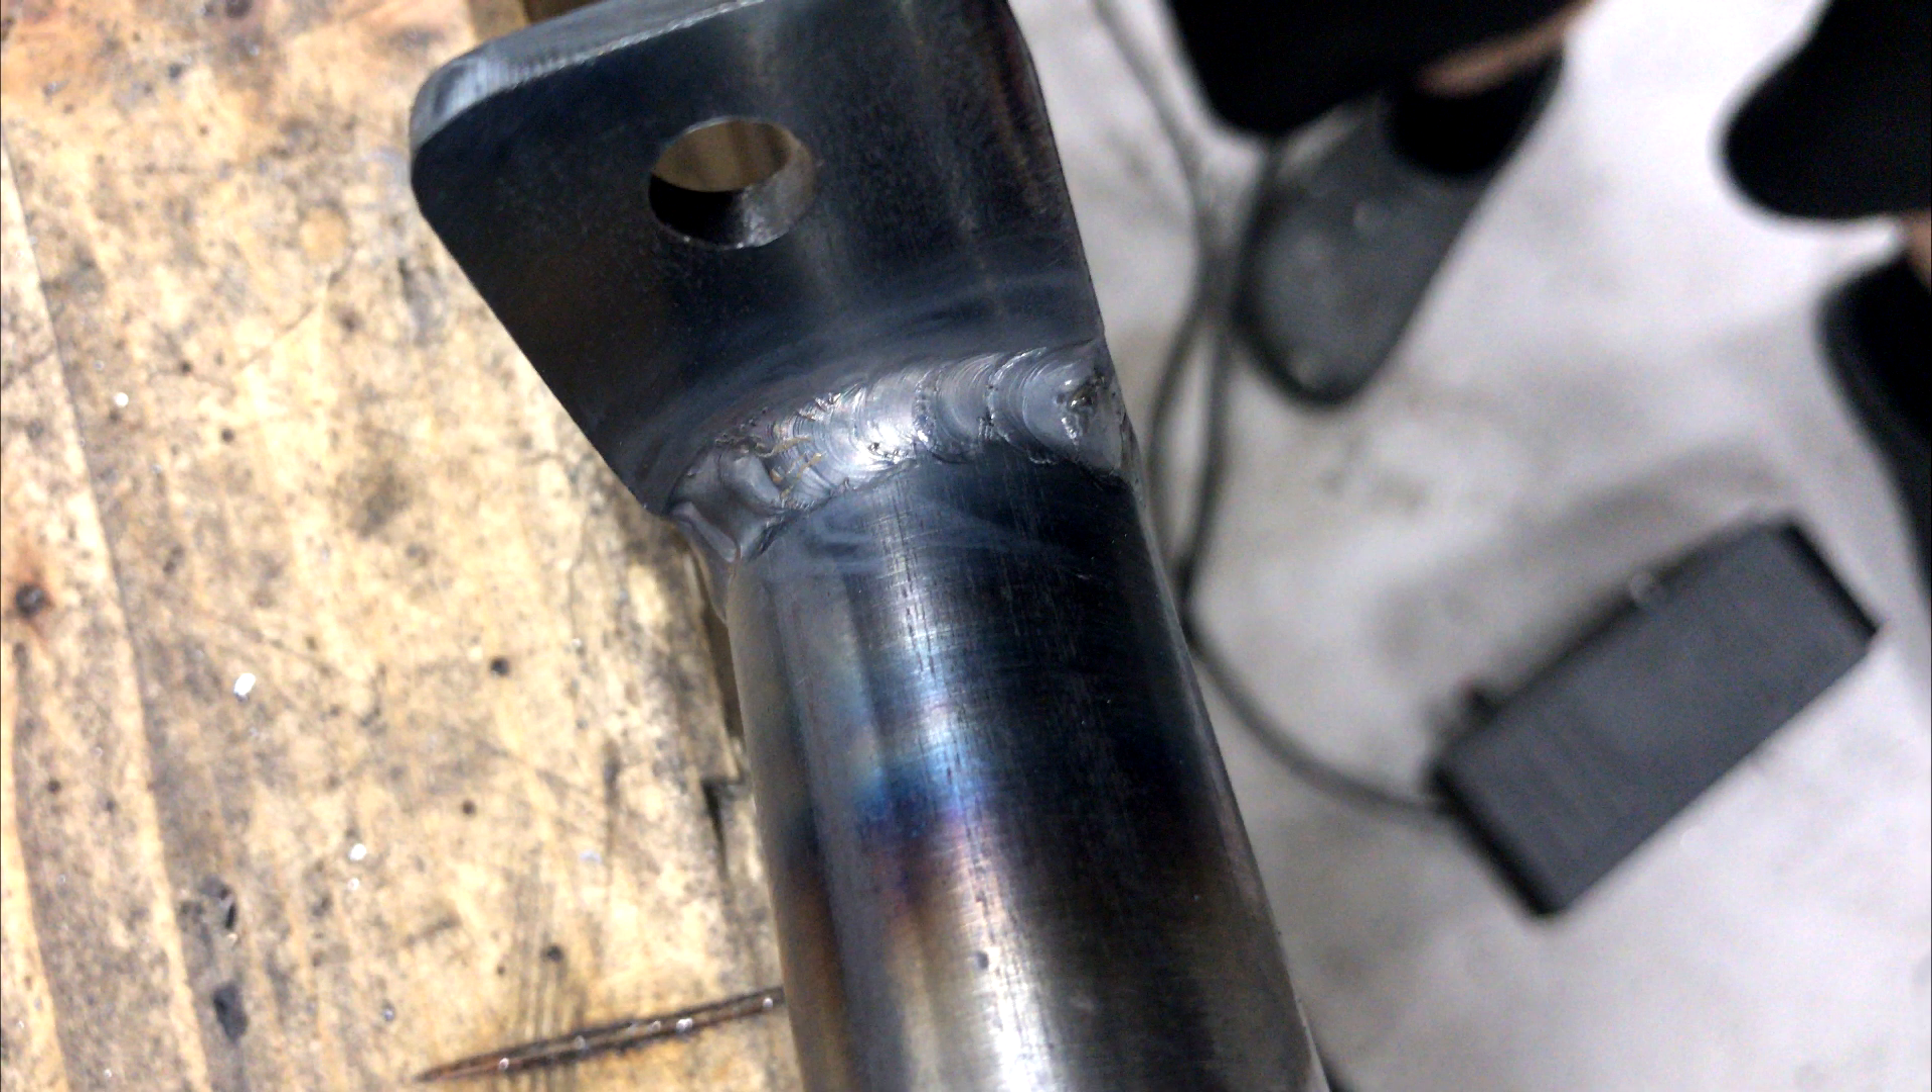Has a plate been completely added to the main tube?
Yes.